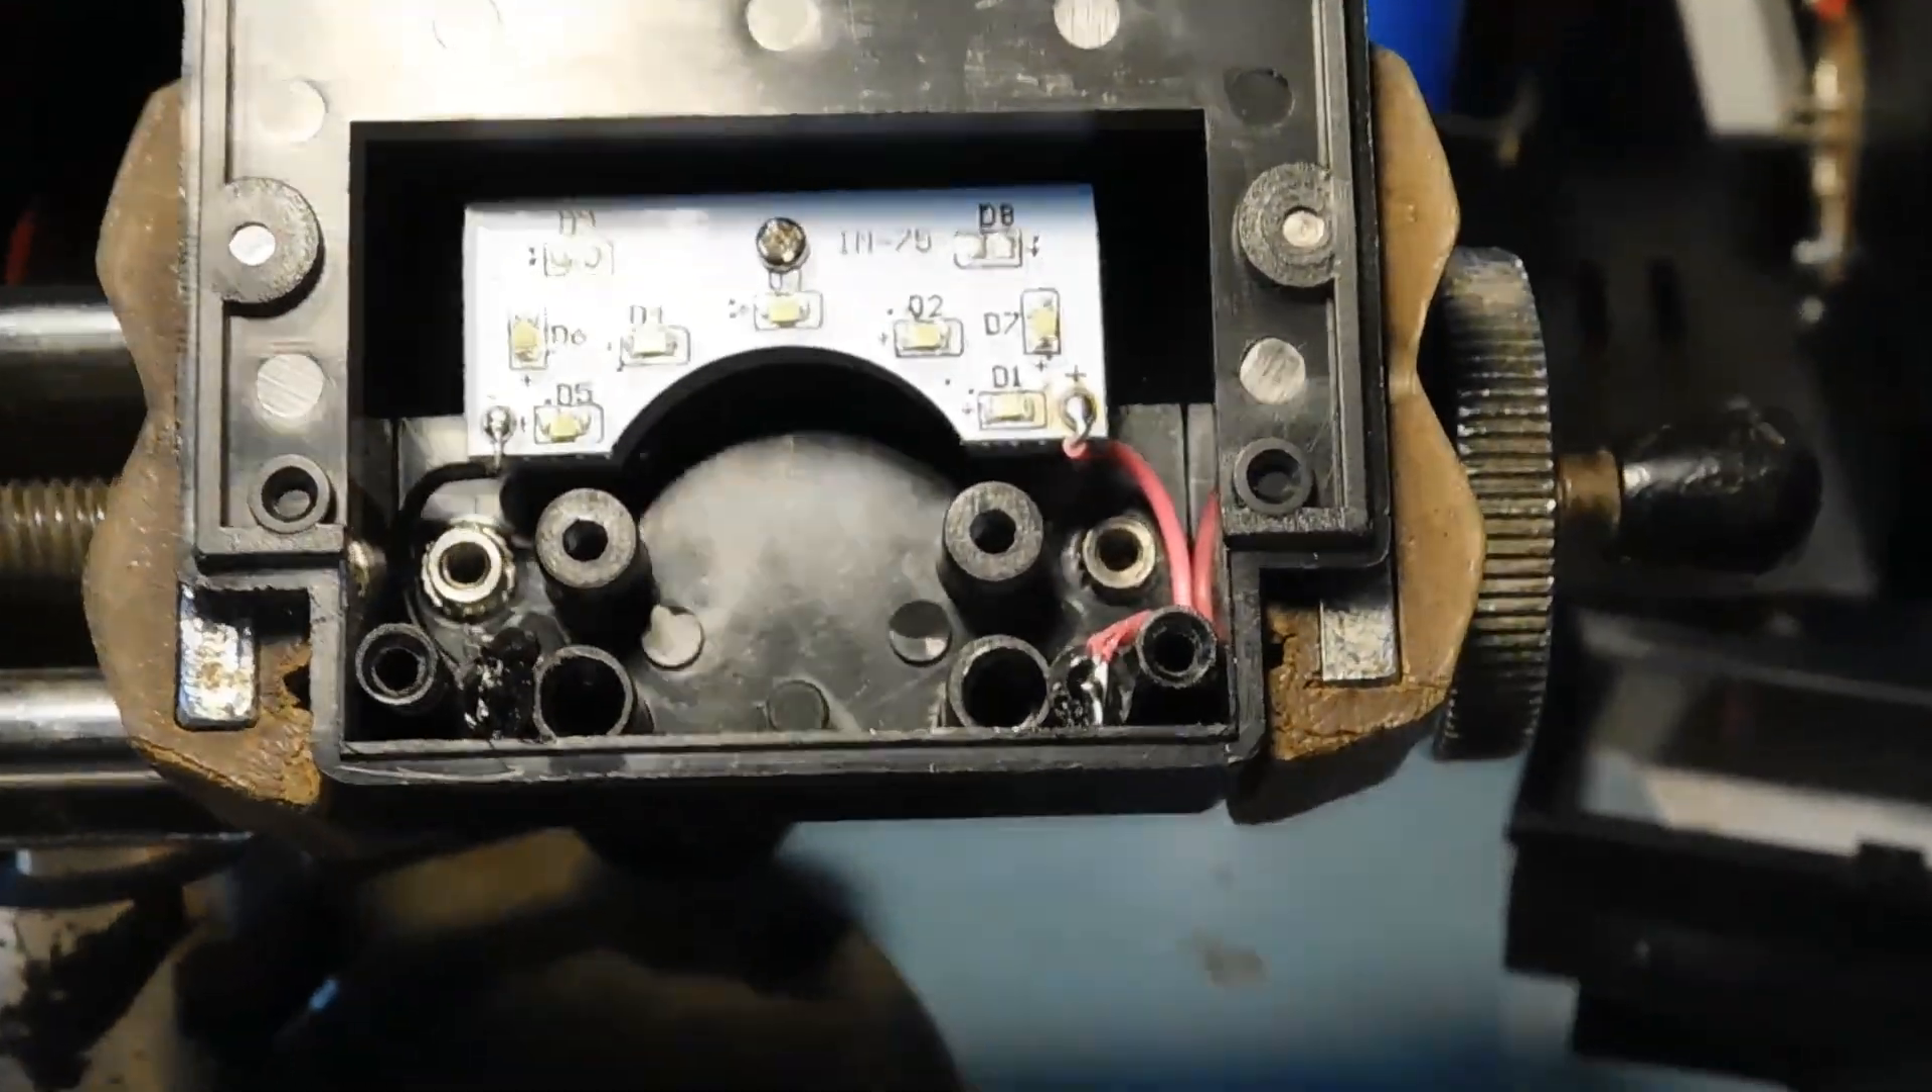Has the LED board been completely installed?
Yes.